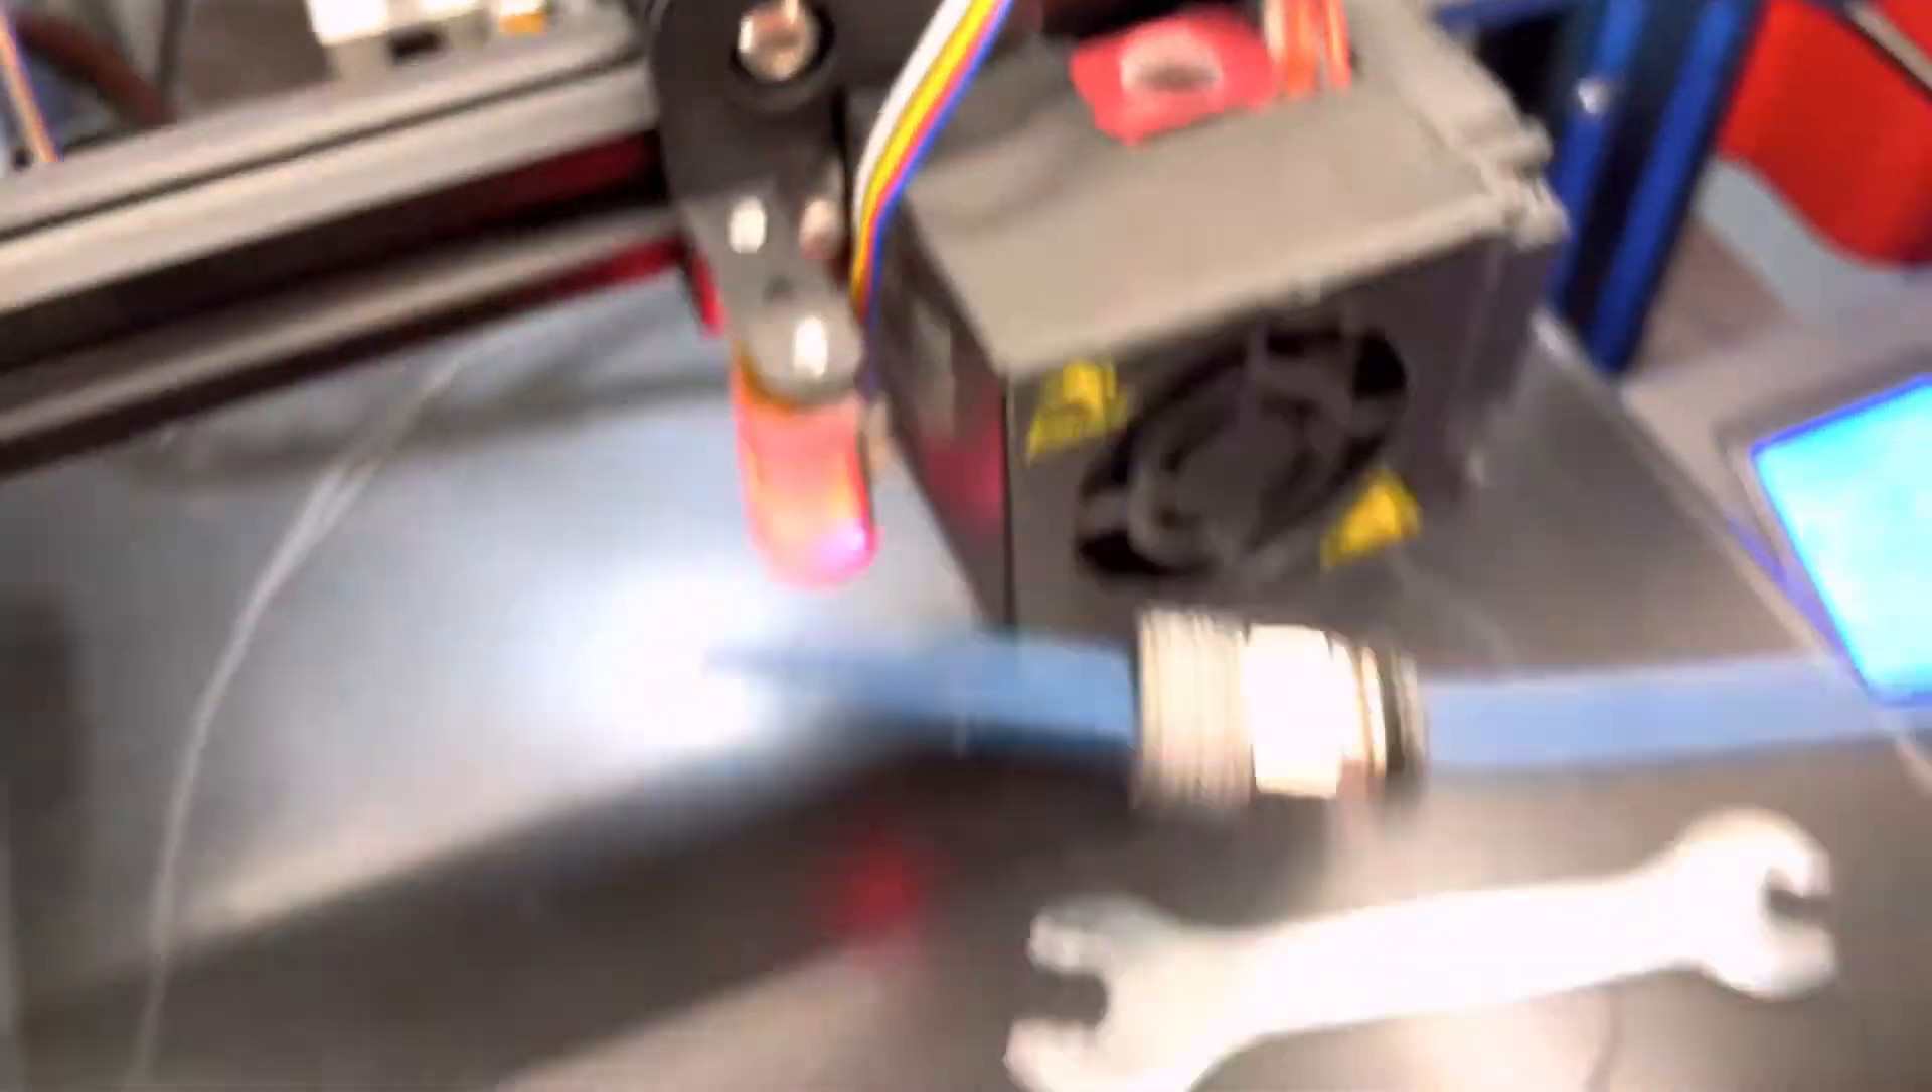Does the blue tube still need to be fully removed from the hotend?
No.